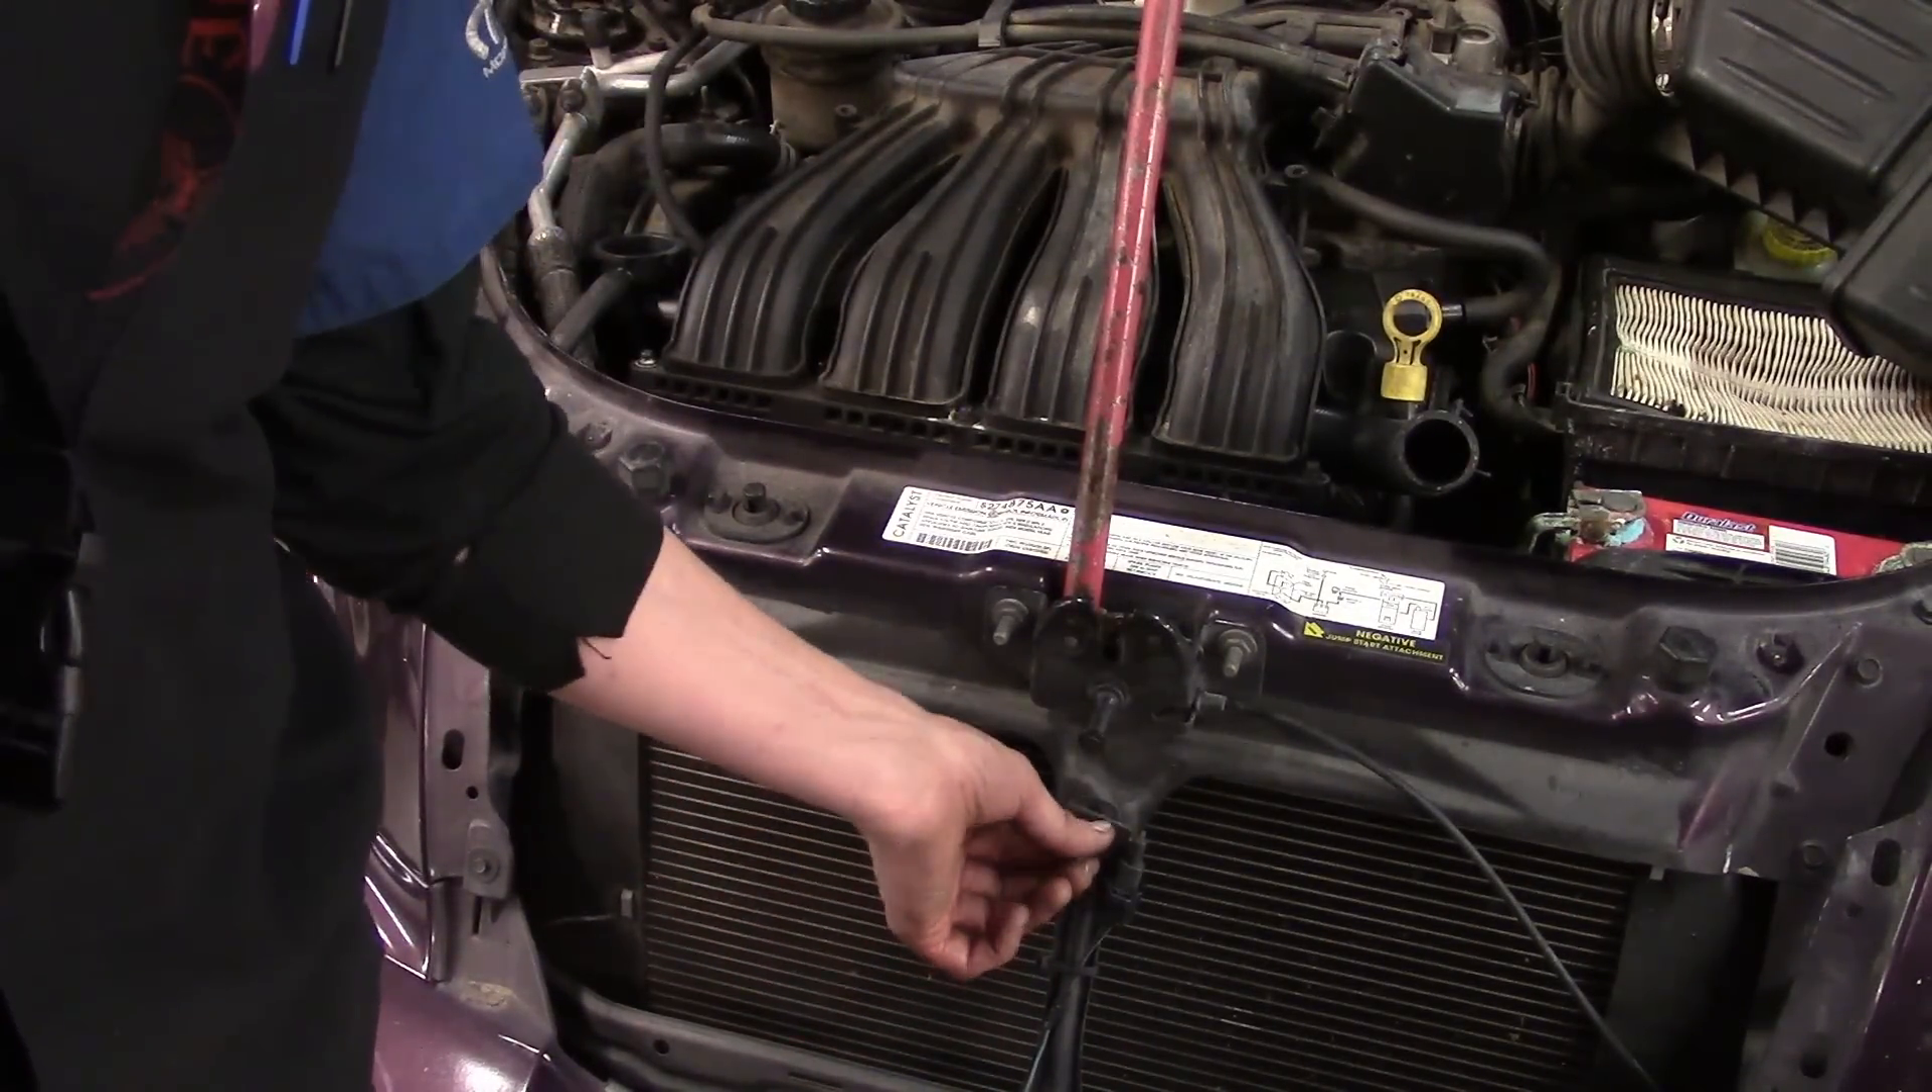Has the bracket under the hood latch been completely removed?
No.